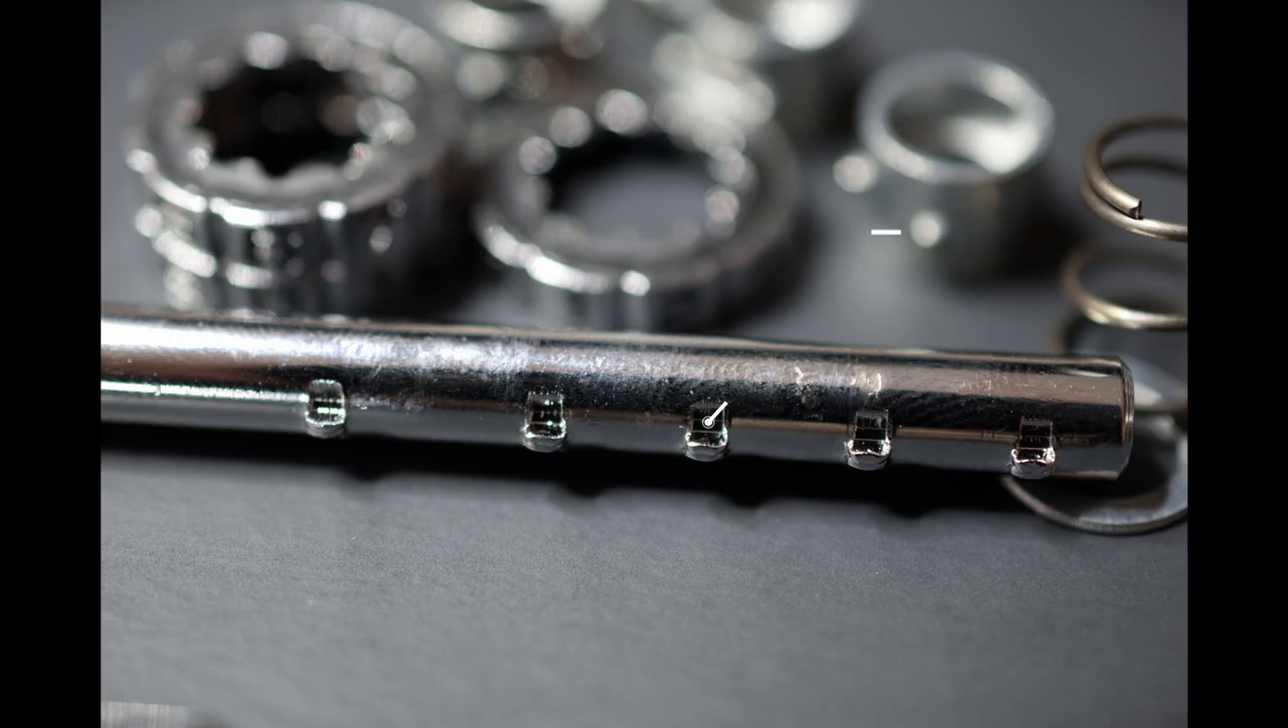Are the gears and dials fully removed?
Yes.